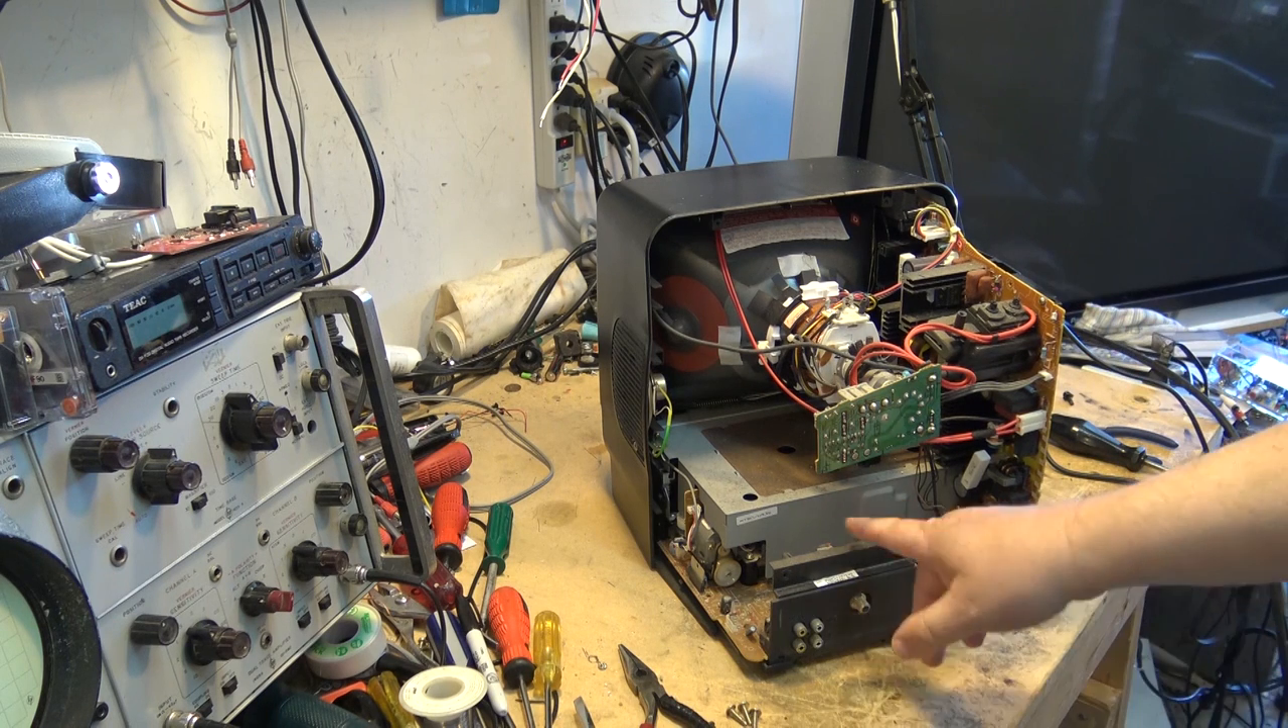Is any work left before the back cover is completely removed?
No.